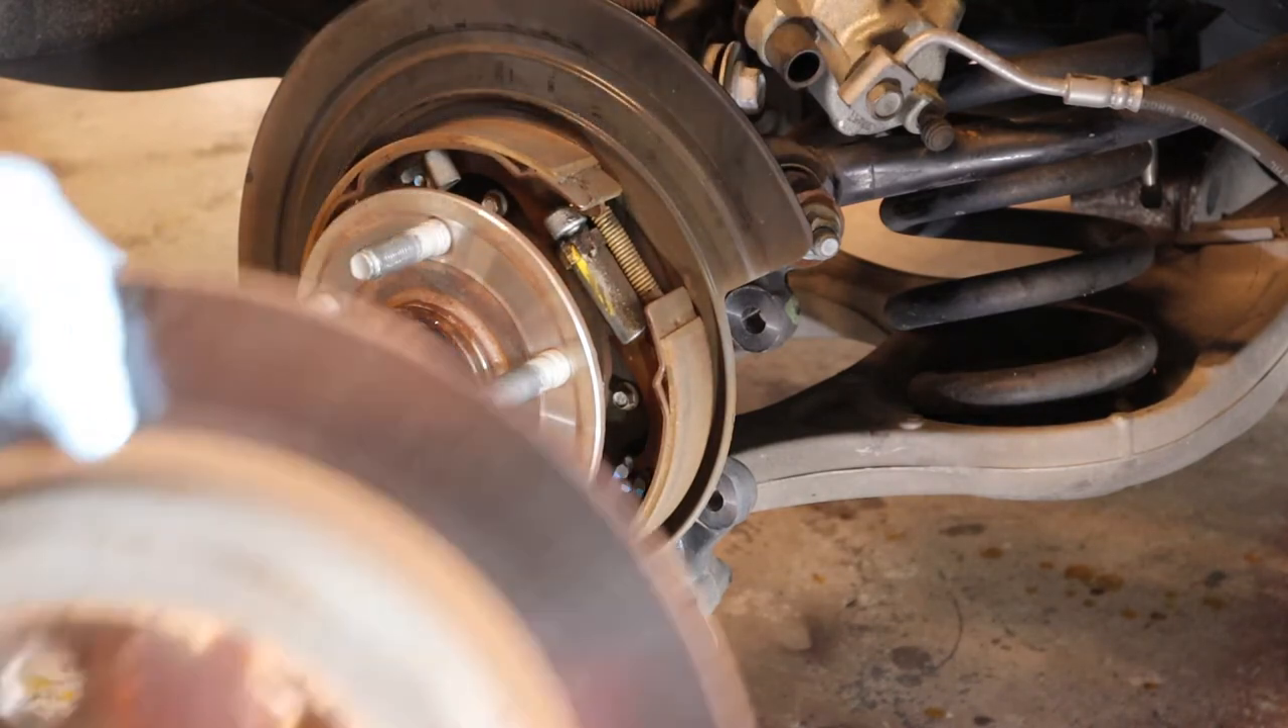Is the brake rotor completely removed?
Yes.